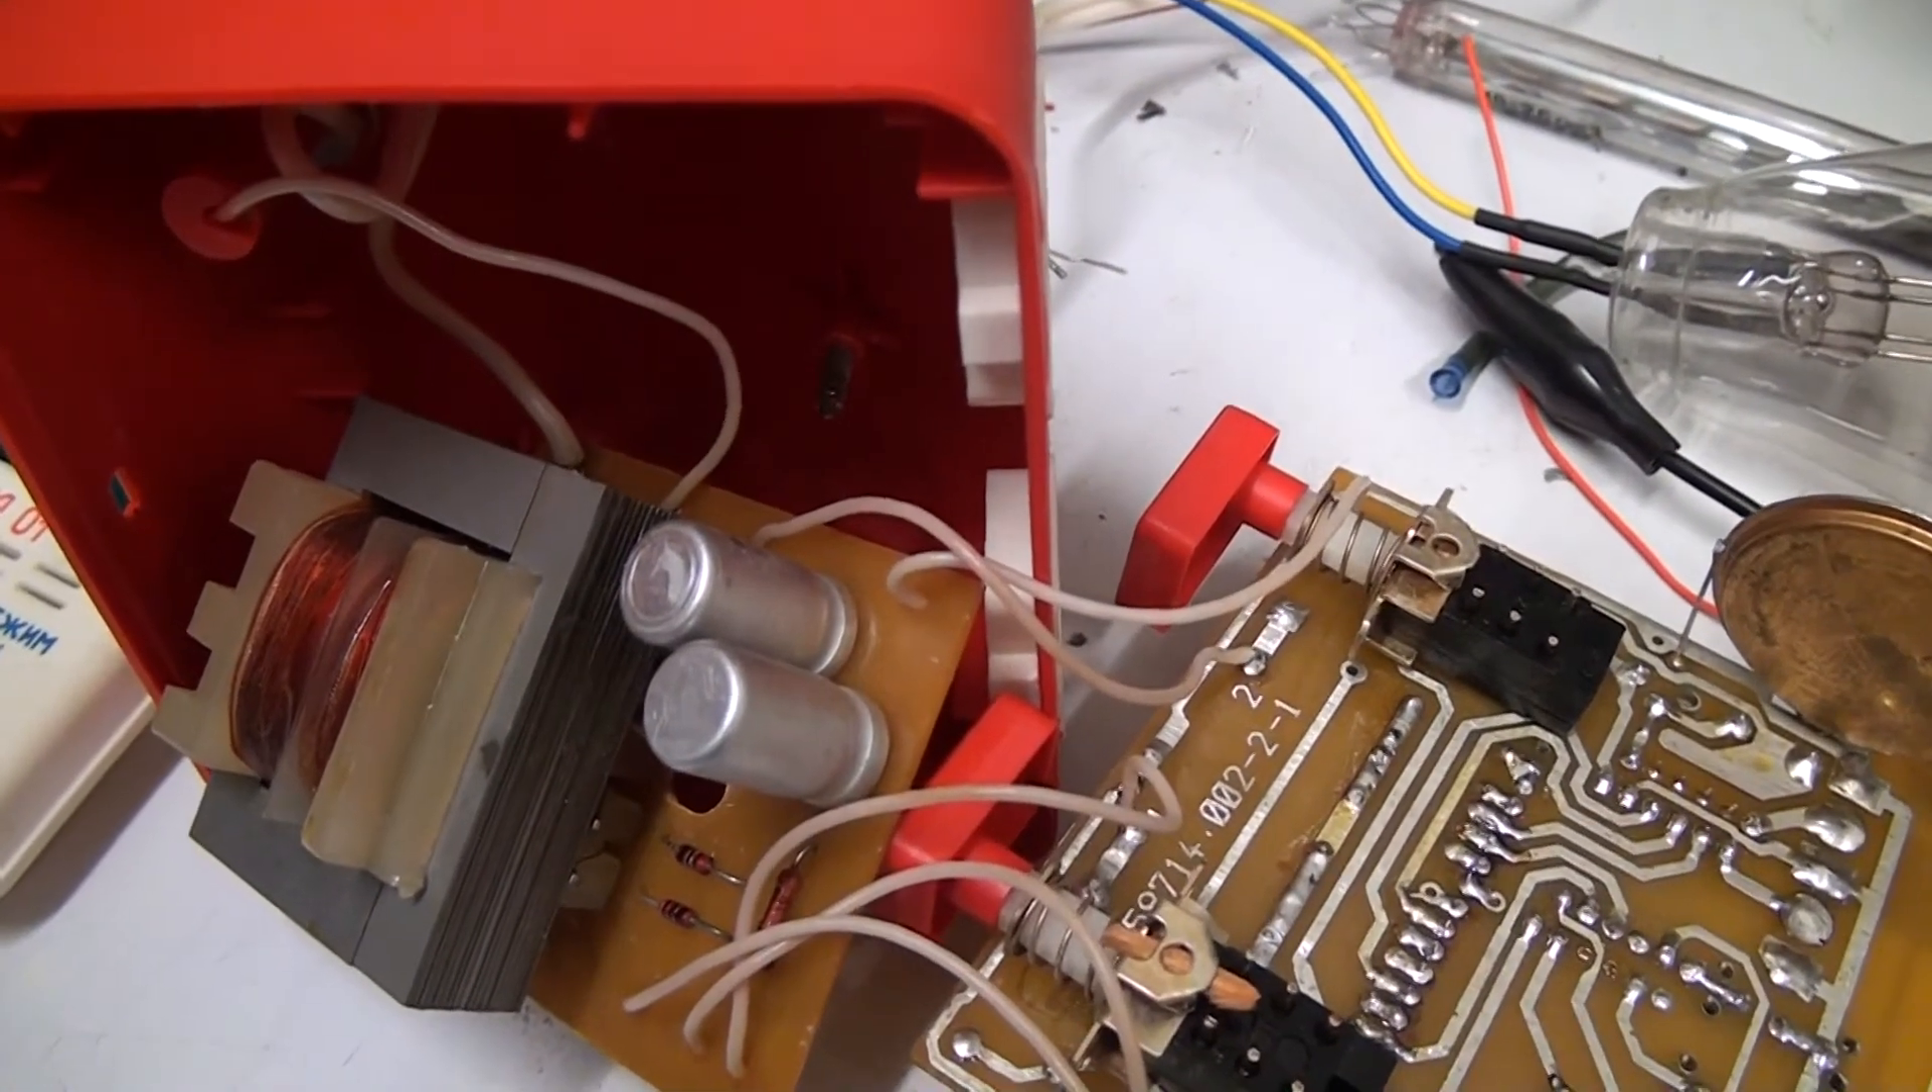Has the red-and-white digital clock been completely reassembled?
No.